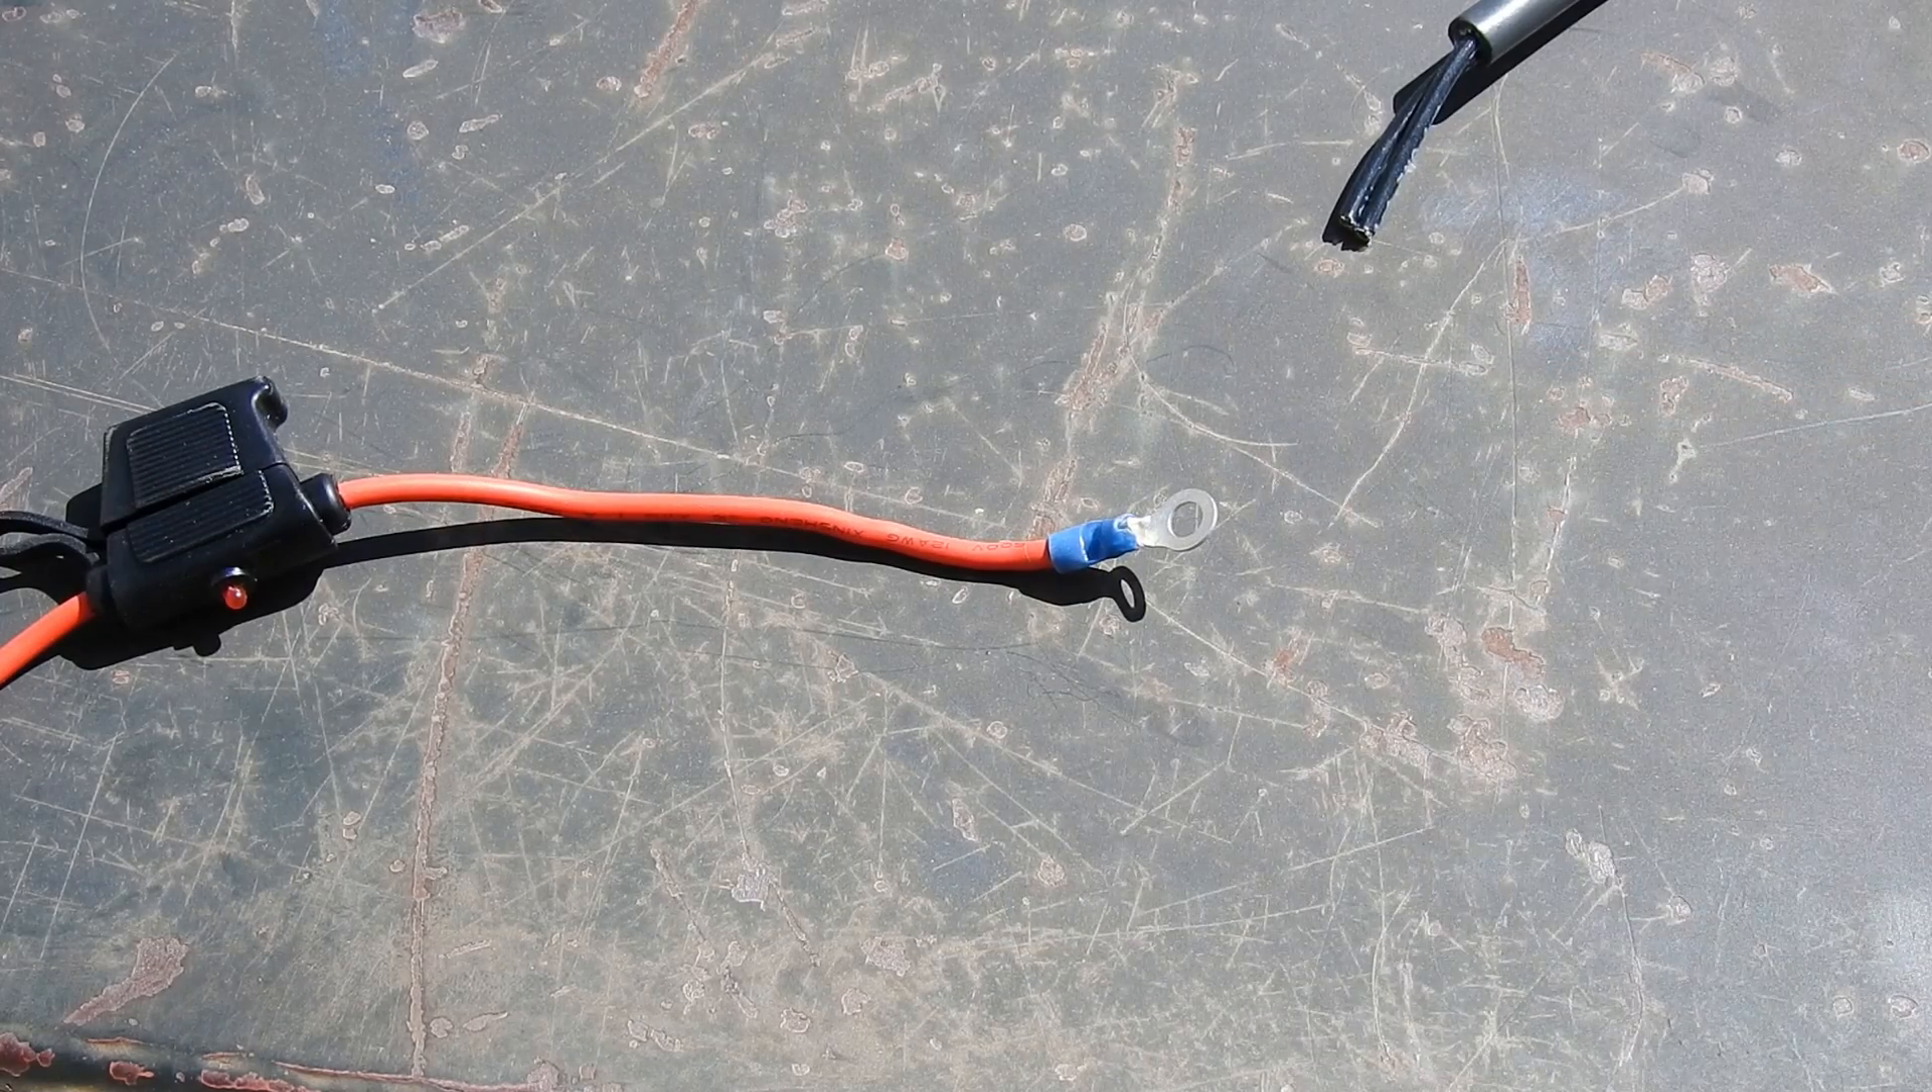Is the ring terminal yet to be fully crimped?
No.